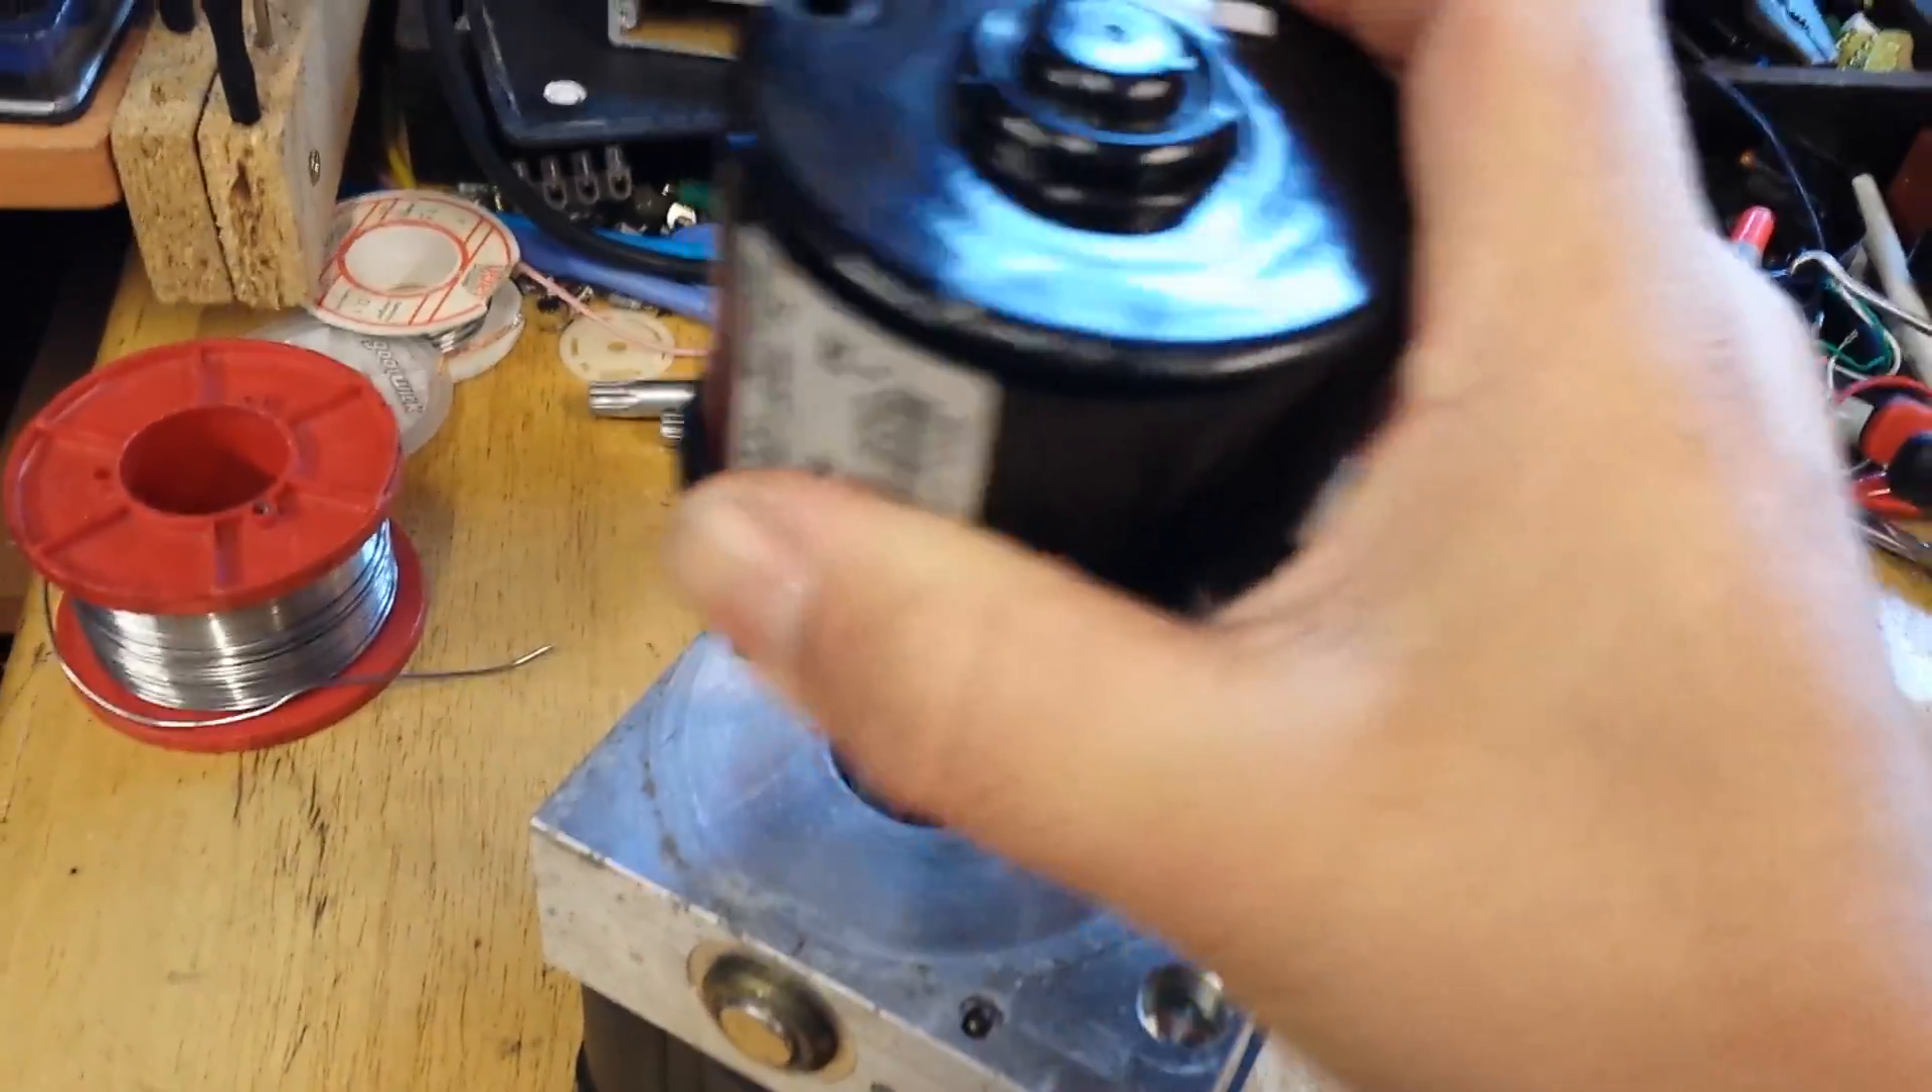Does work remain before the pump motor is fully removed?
No.